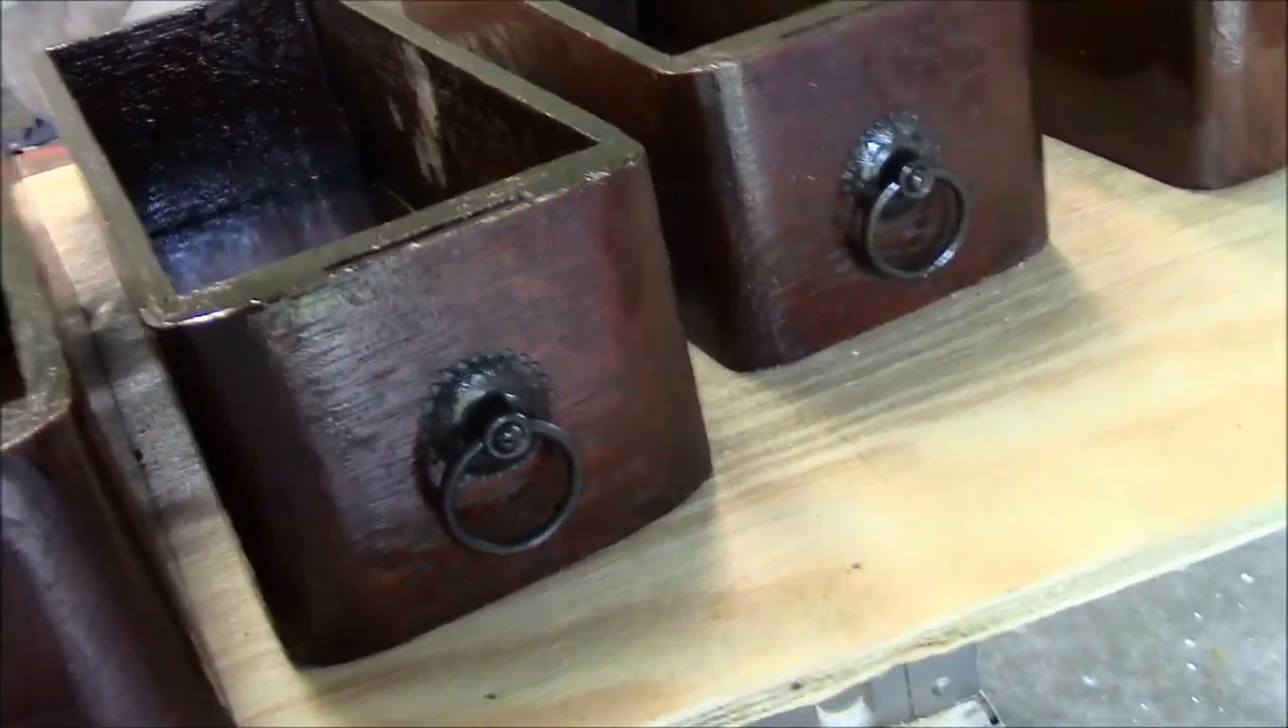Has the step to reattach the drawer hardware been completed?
Yes.